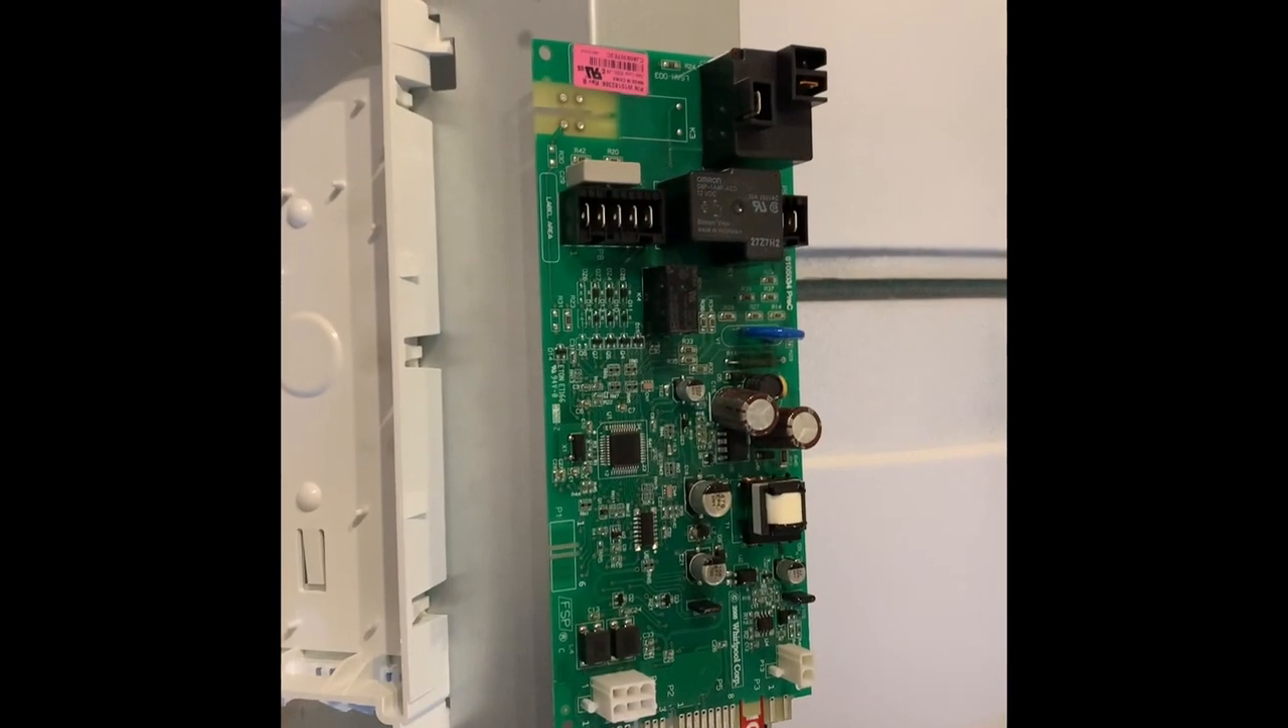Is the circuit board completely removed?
Yes.